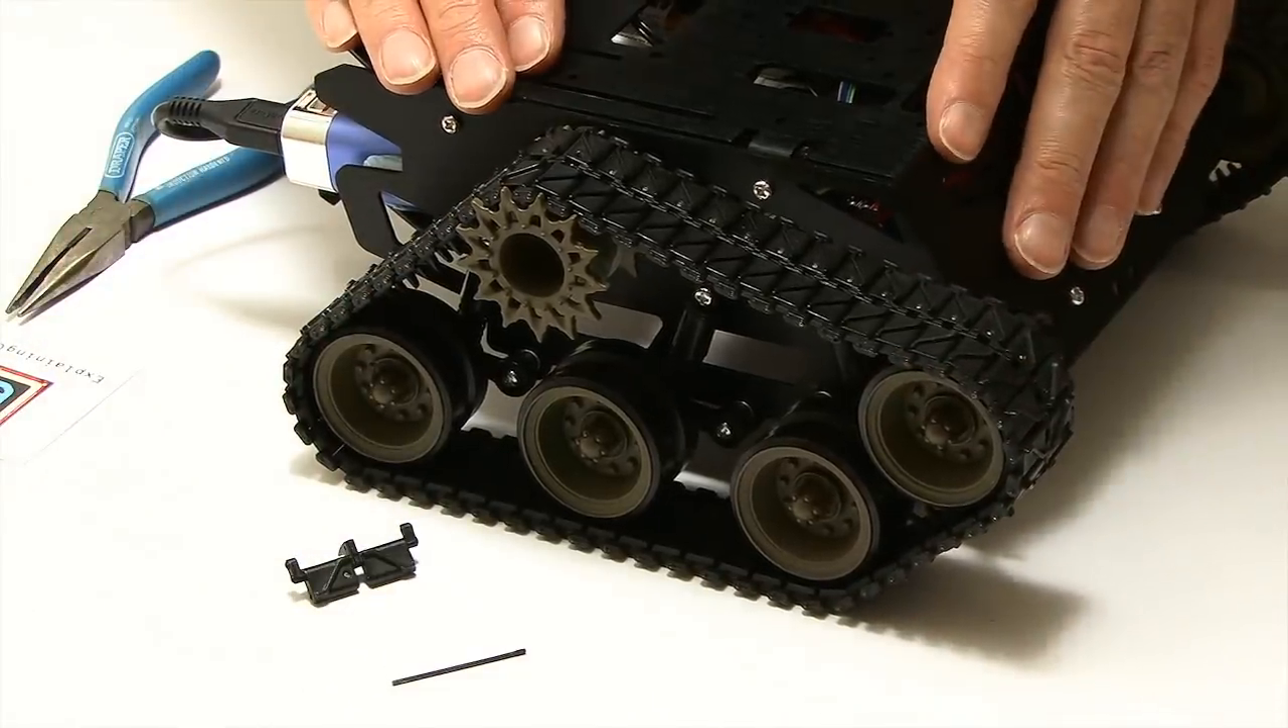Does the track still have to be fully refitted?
No.